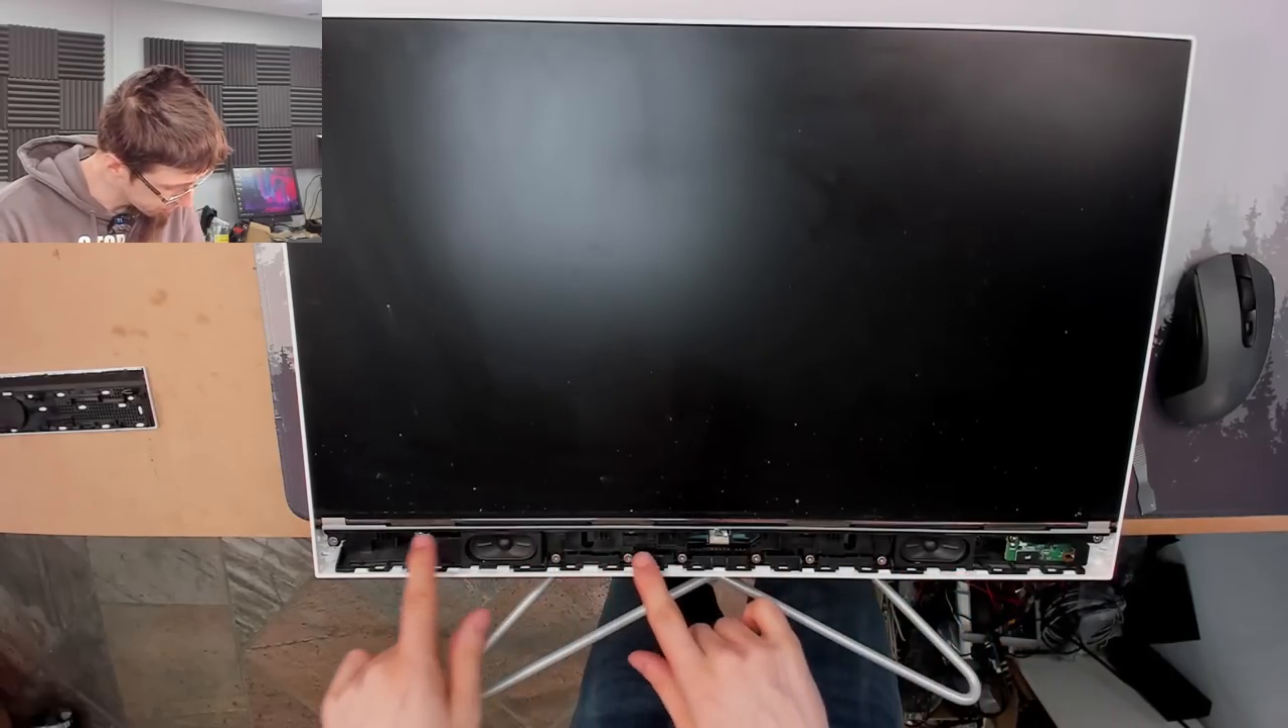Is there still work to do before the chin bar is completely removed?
No.